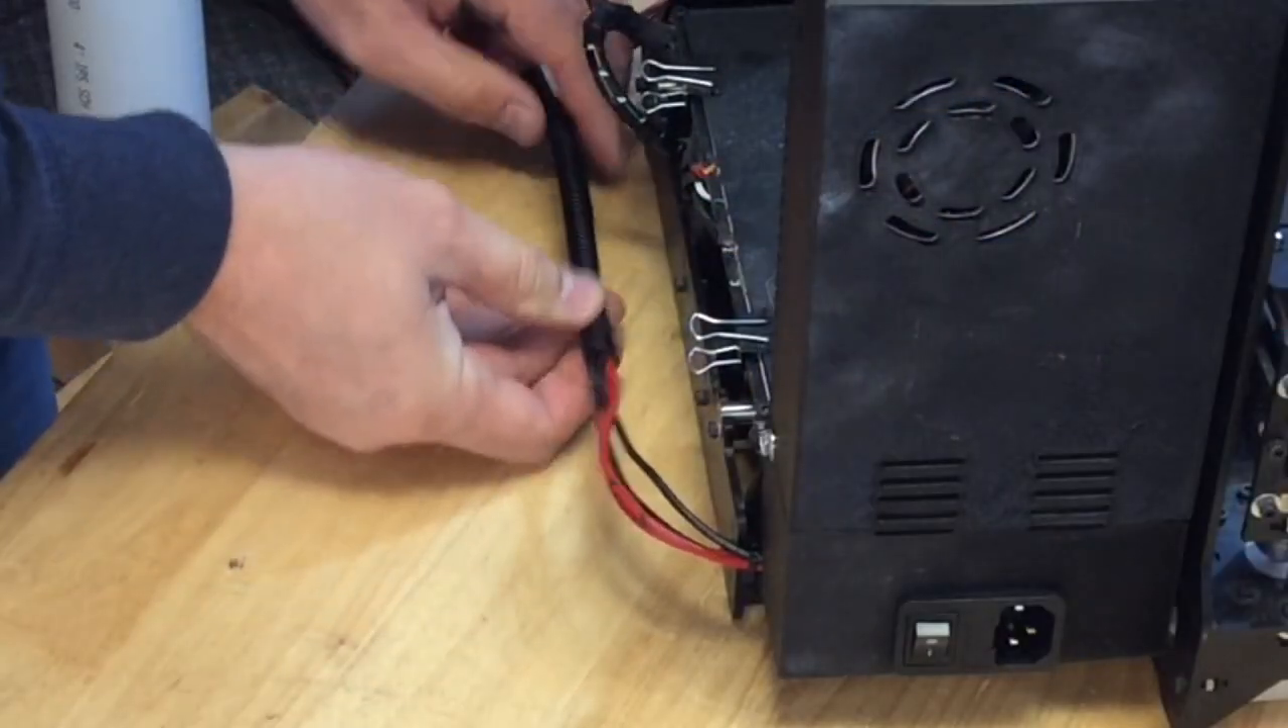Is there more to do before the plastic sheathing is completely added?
Yes.